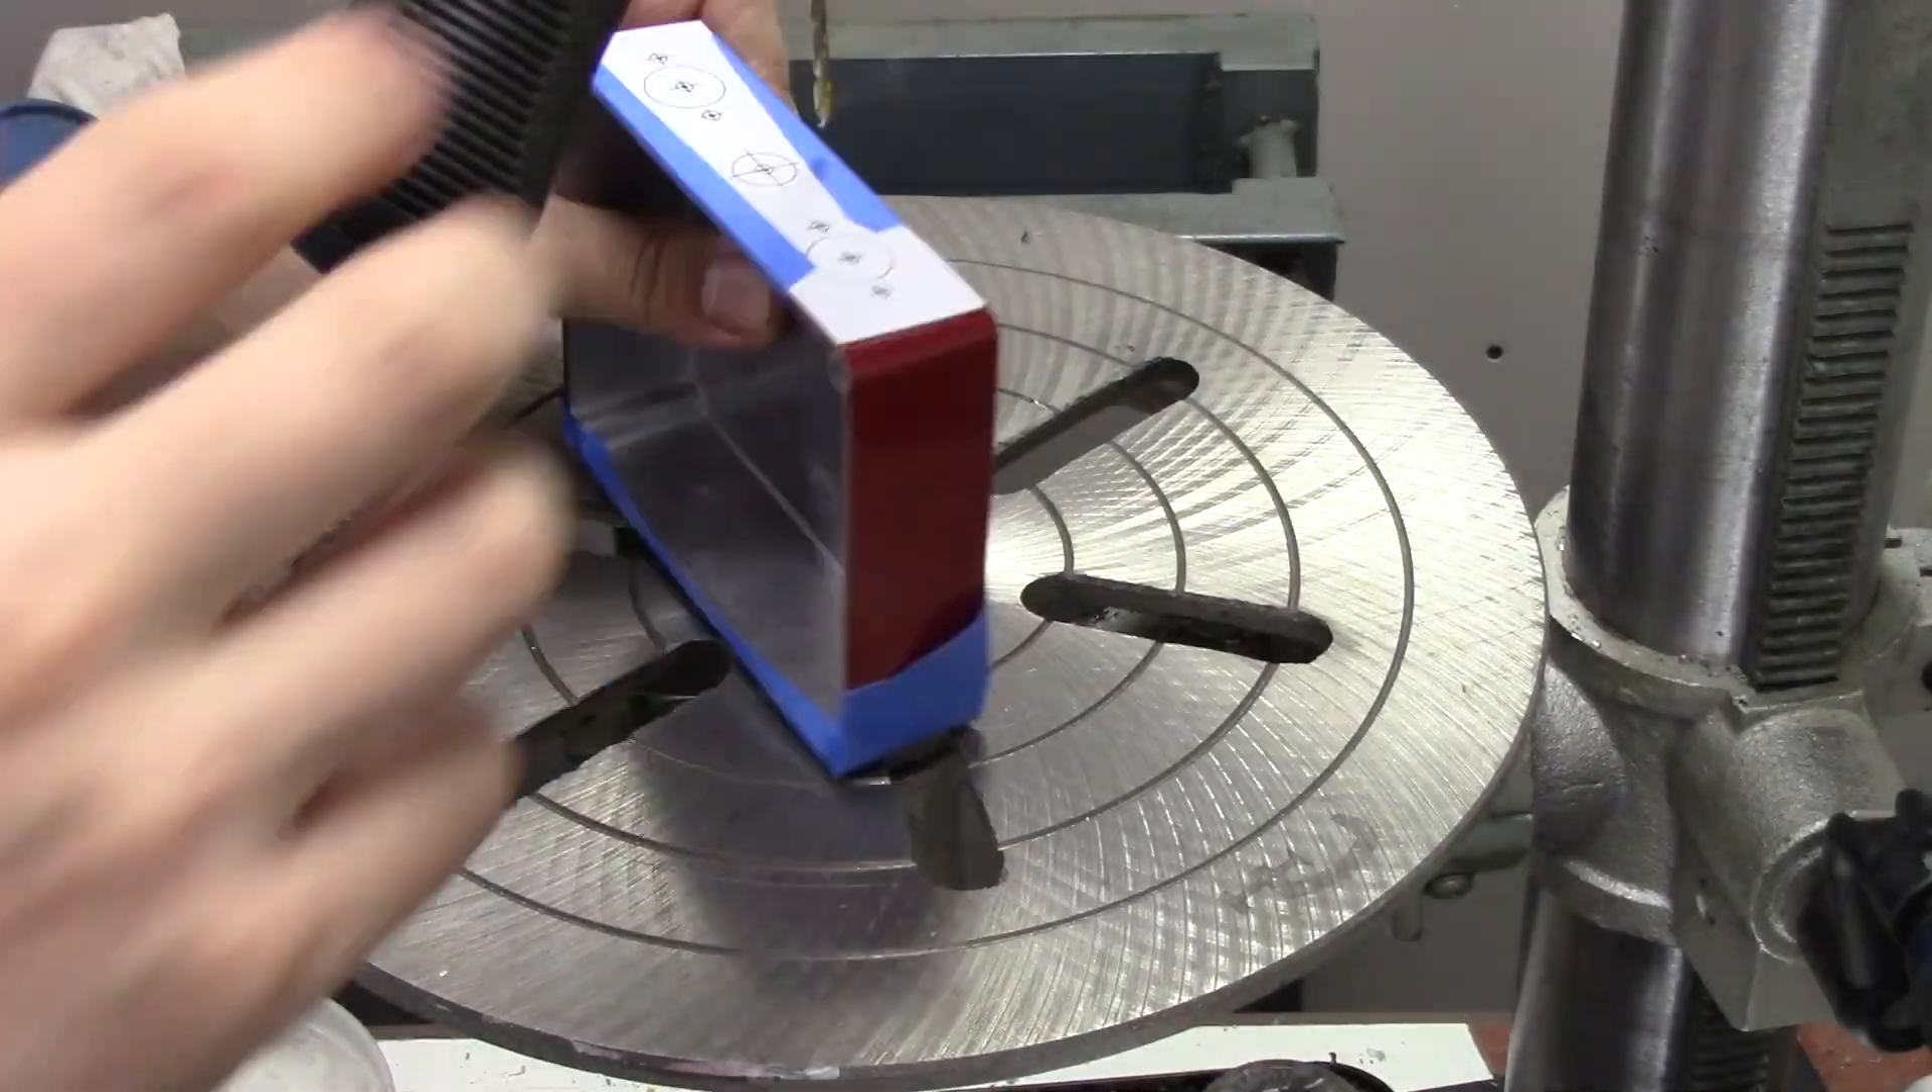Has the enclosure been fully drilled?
No.